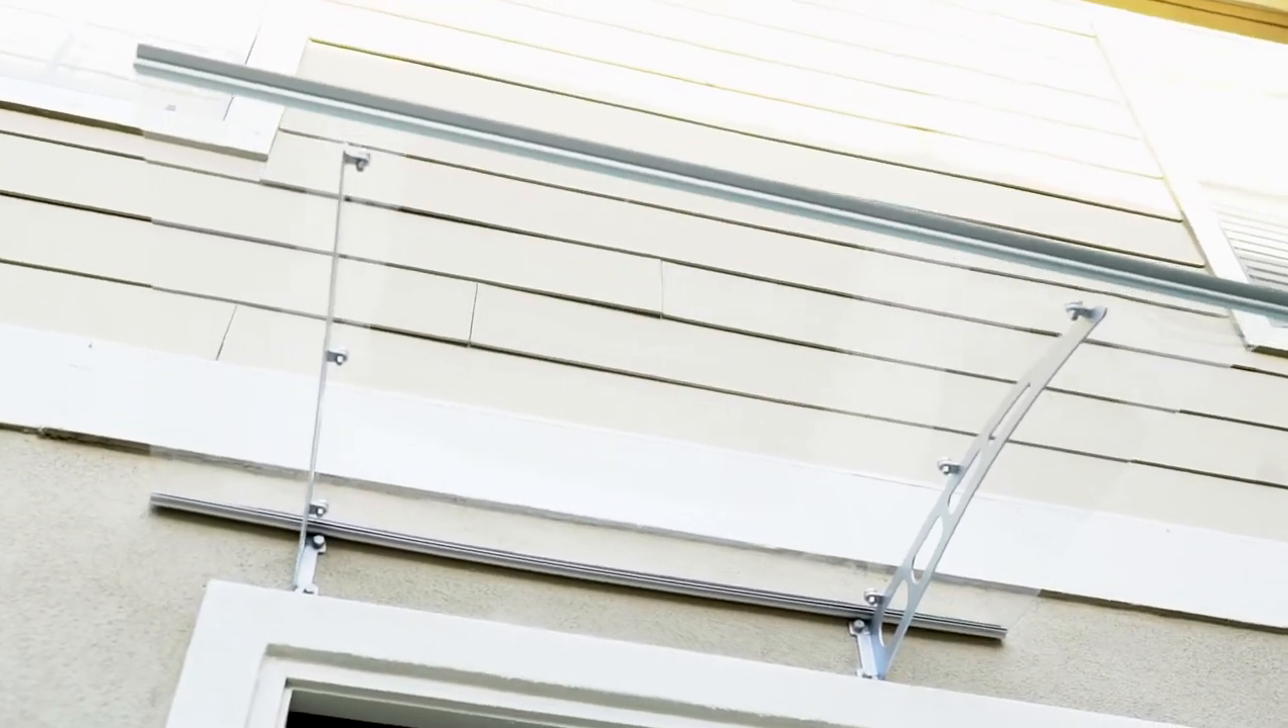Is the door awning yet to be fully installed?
No.